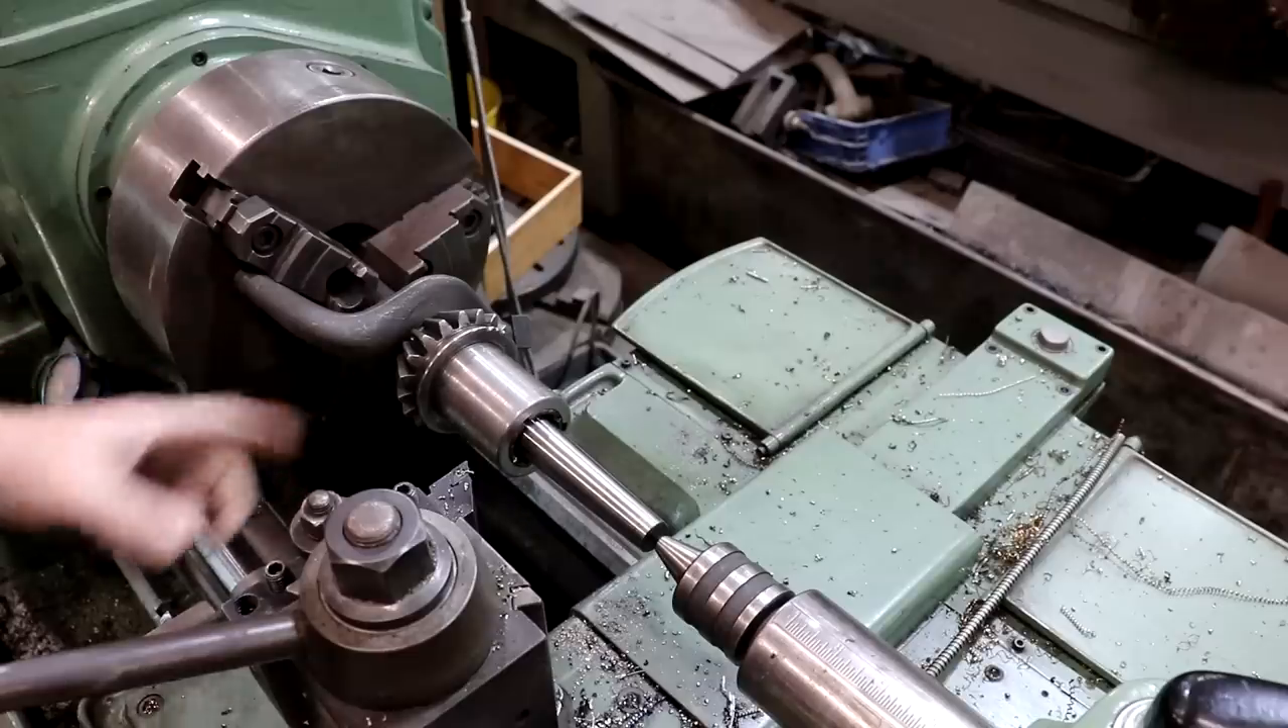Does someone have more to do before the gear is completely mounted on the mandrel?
No.